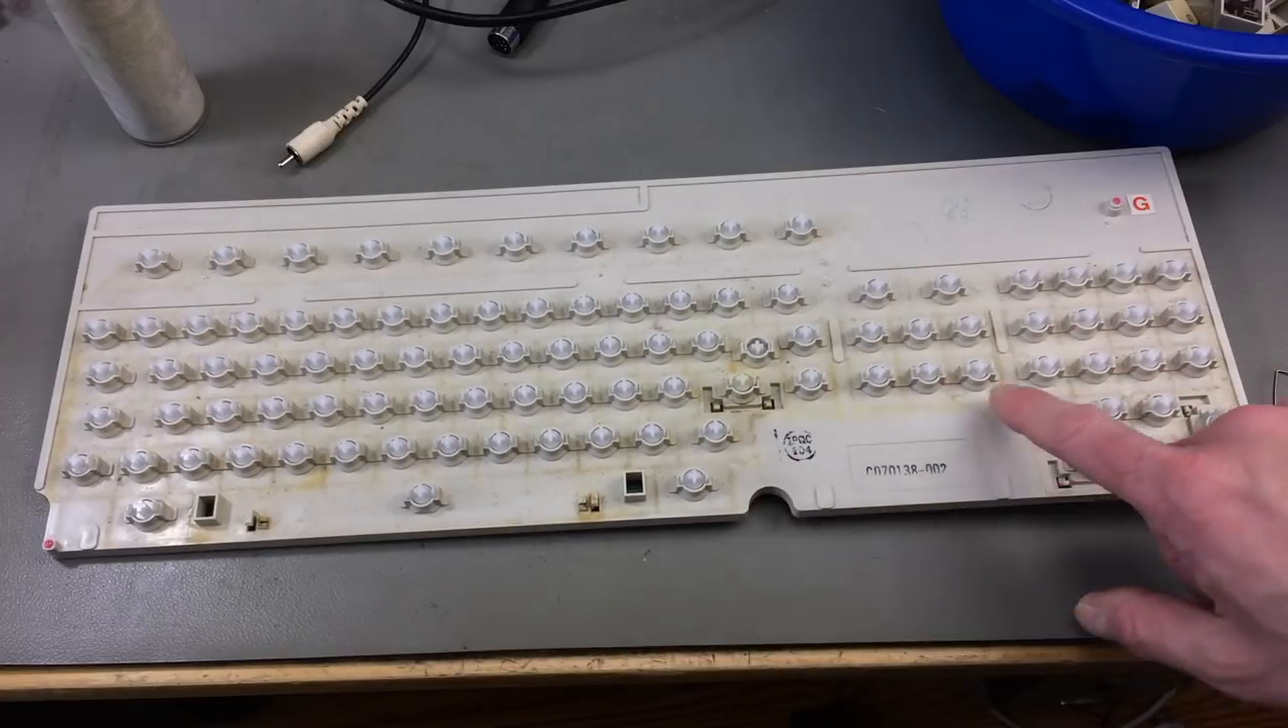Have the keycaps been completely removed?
Yes.